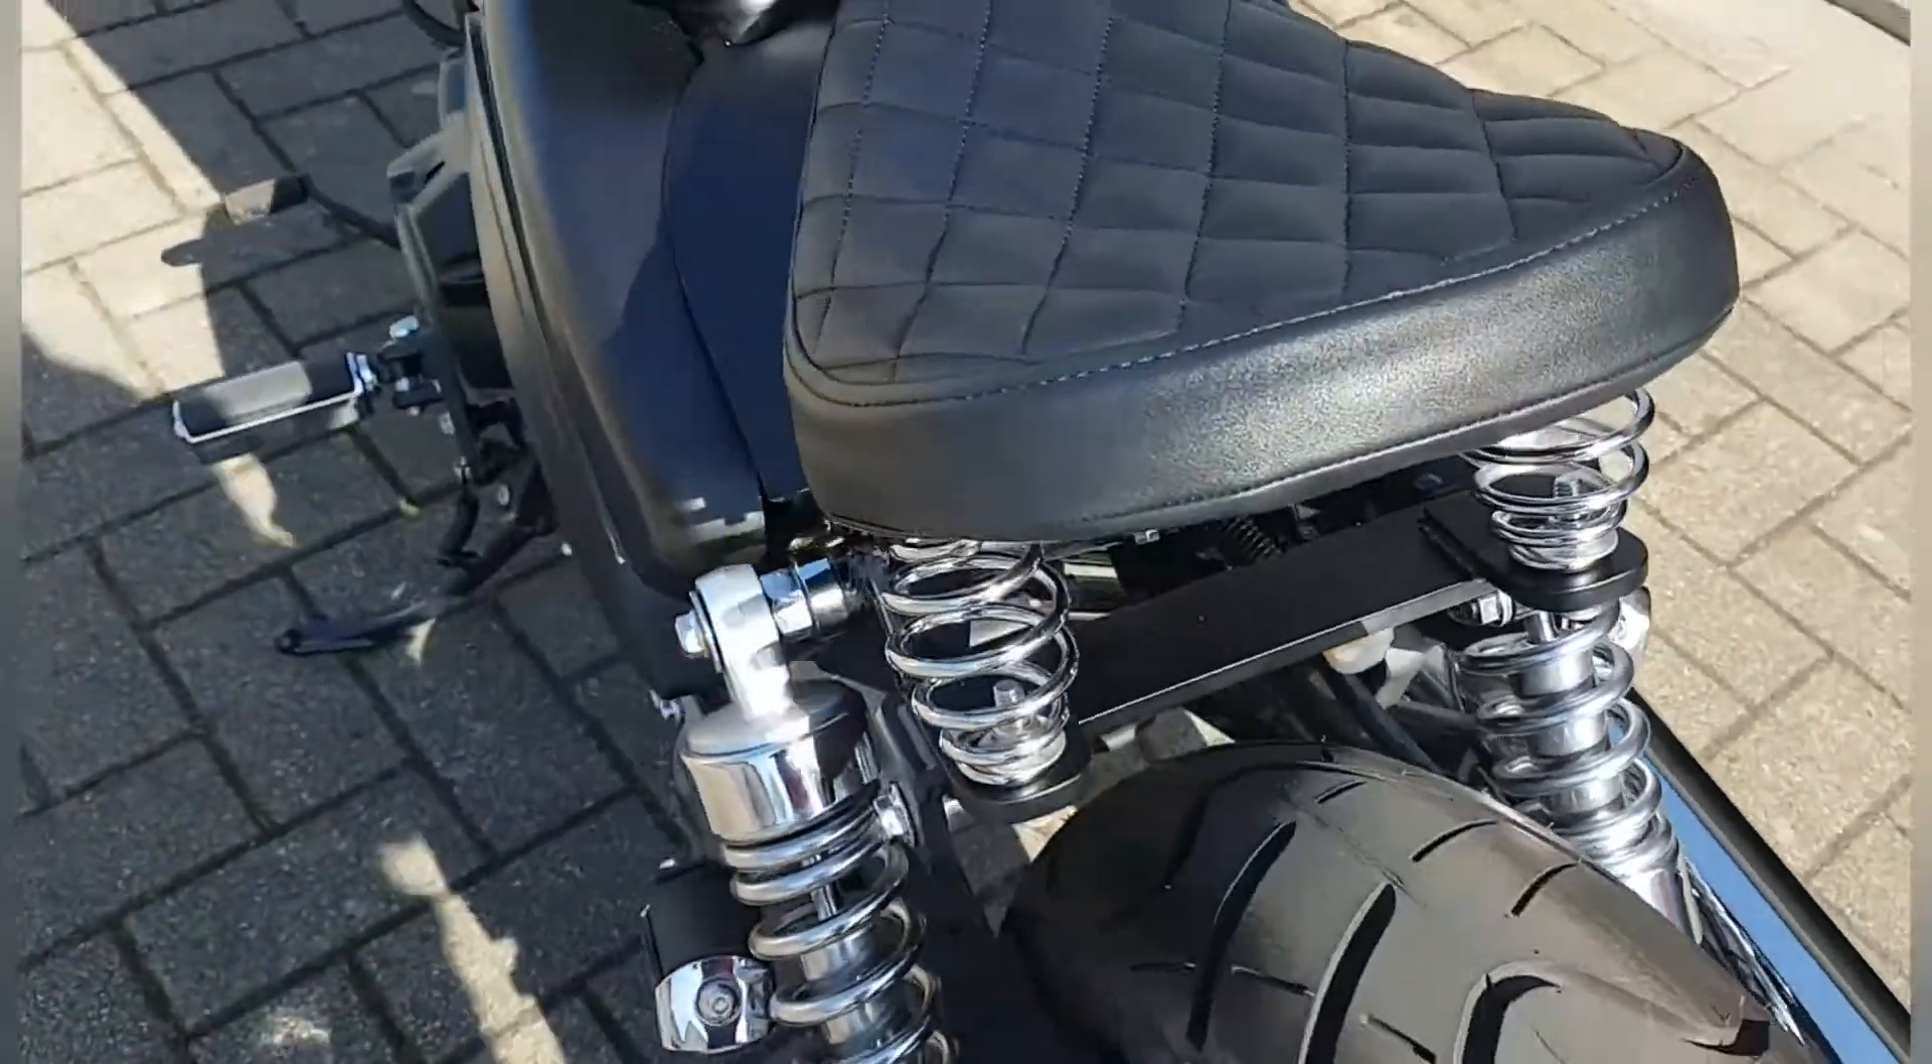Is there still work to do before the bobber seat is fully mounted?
No.